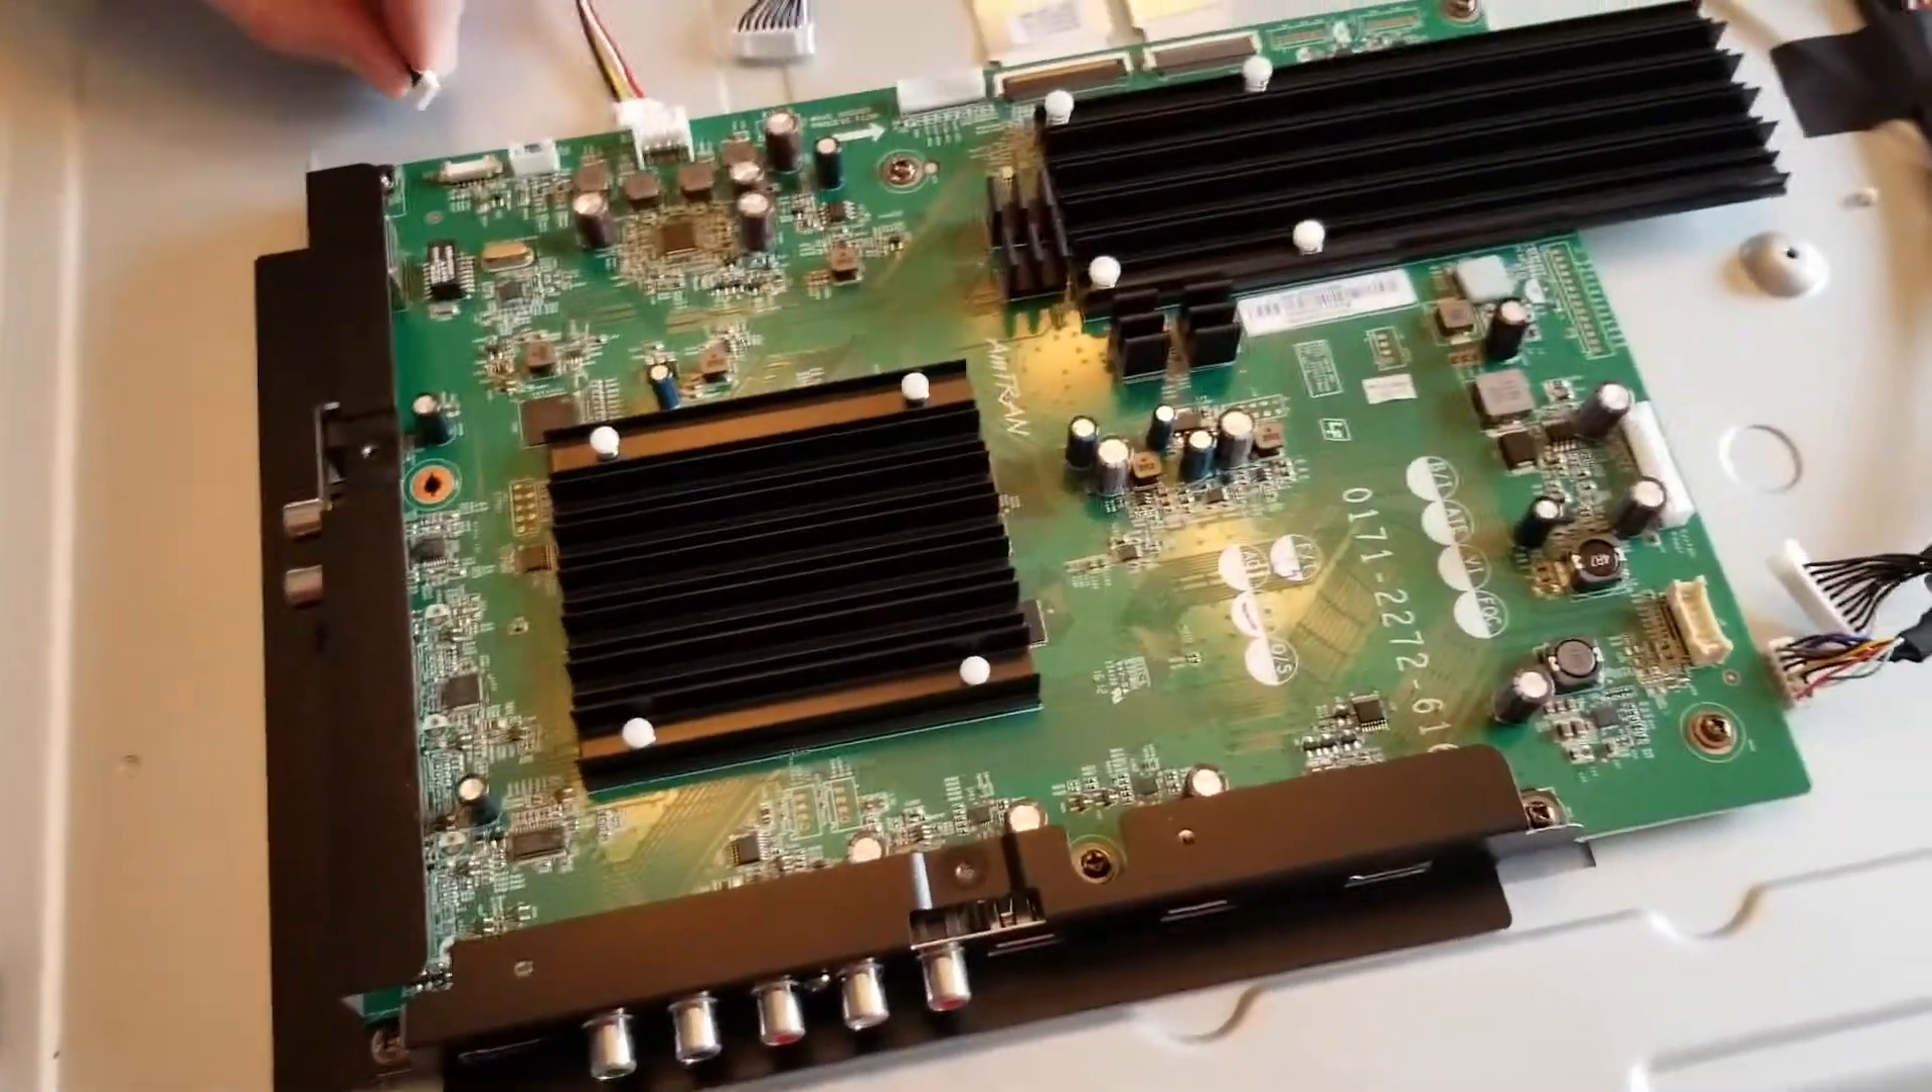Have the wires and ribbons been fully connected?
No.